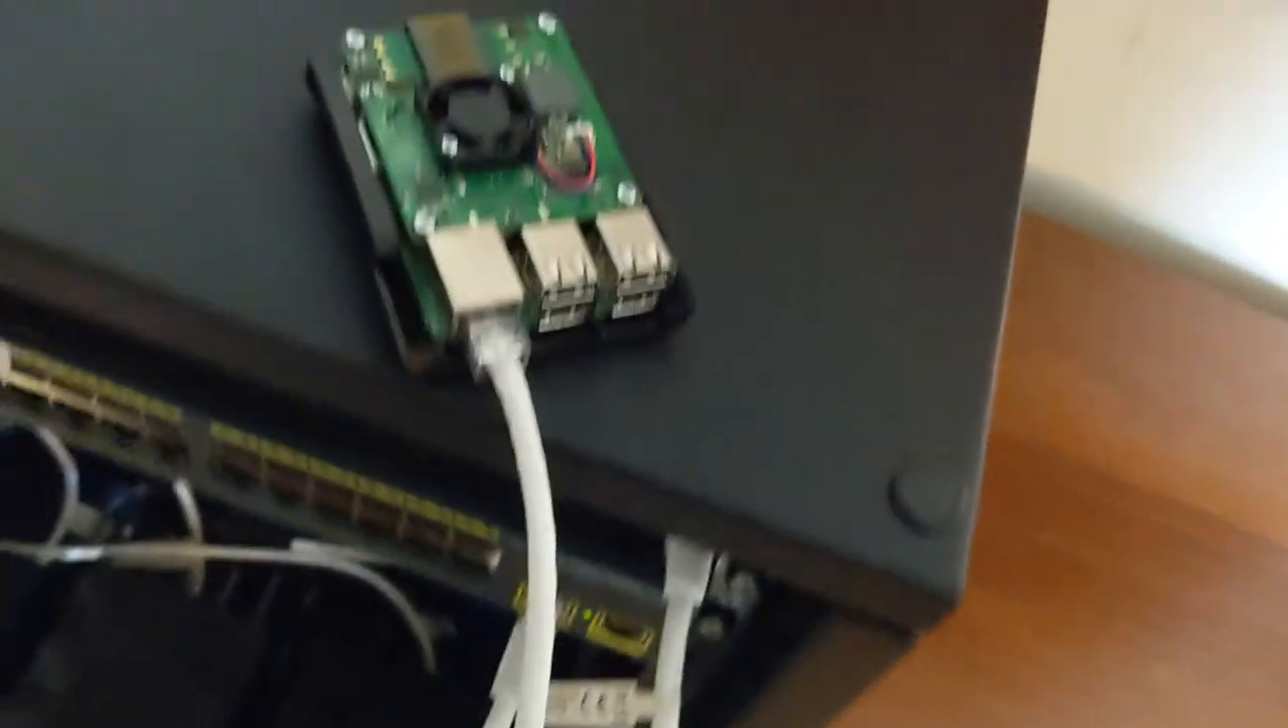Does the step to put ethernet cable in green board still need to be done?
No.